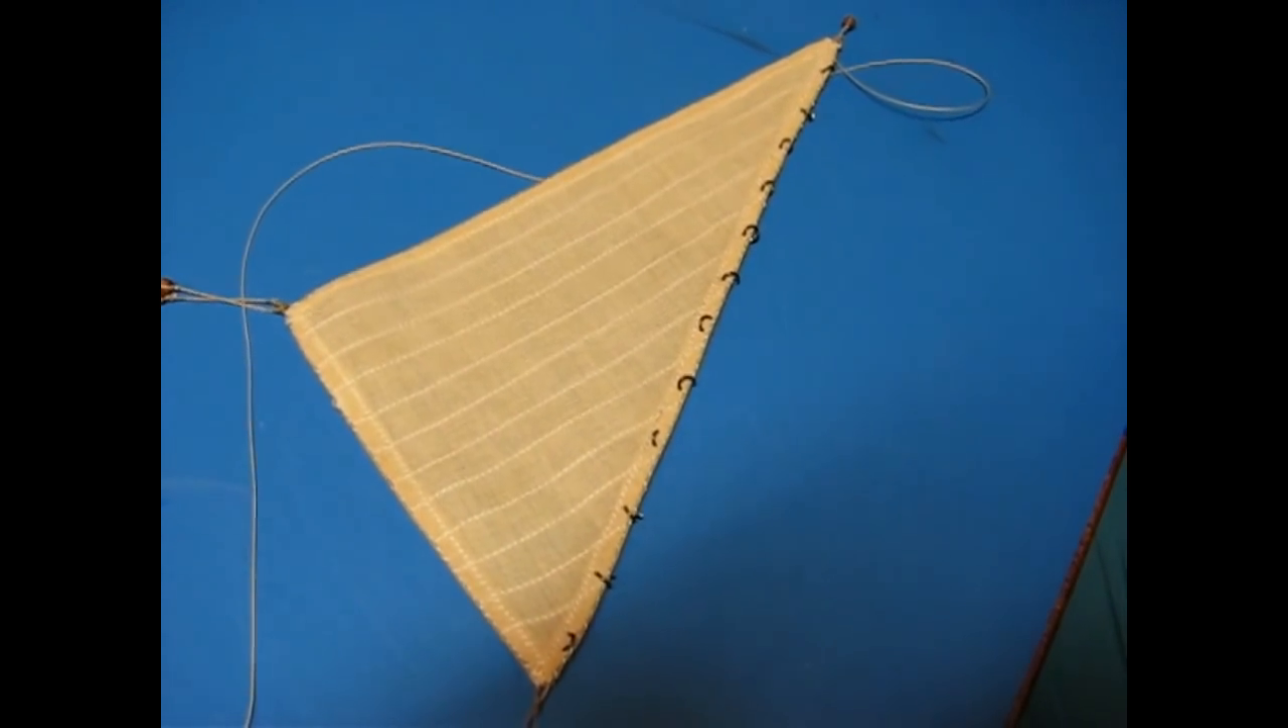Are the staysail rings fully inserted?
Yes.